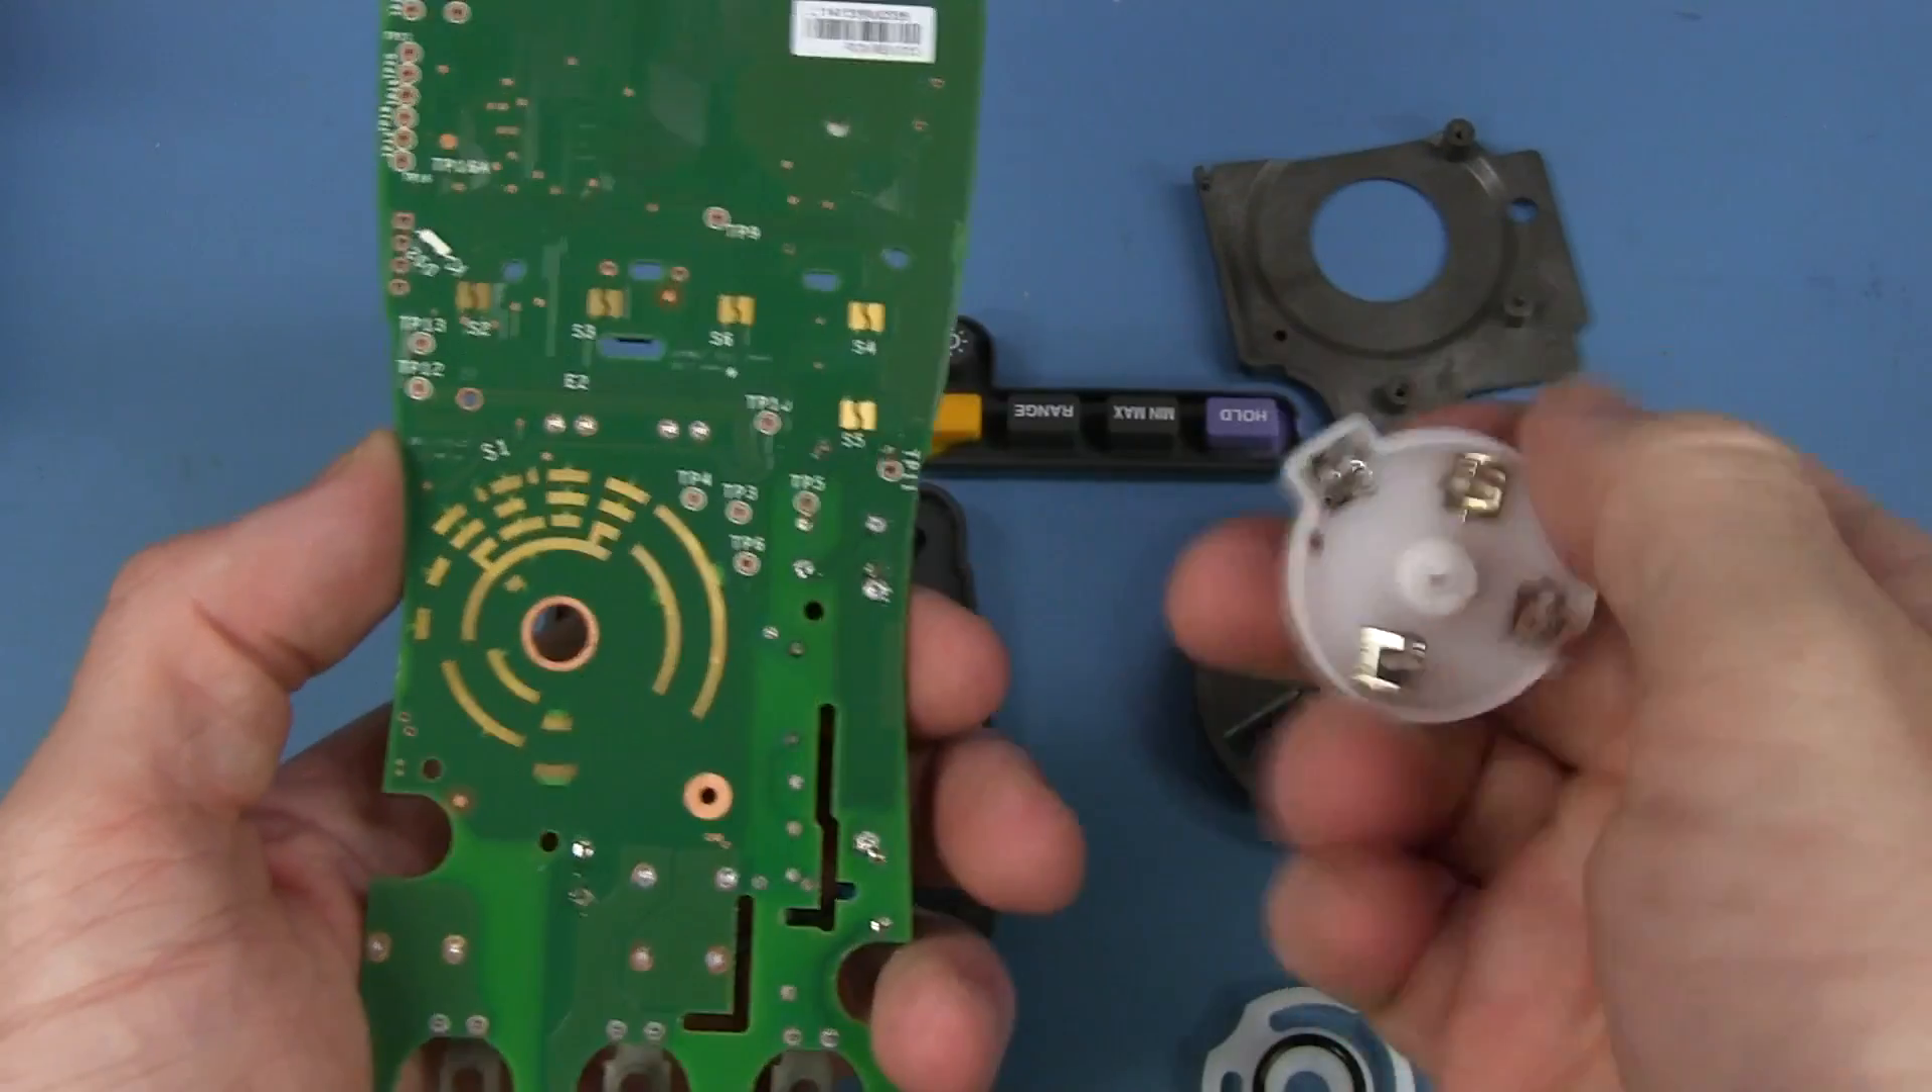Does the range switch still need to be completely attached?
Yes.